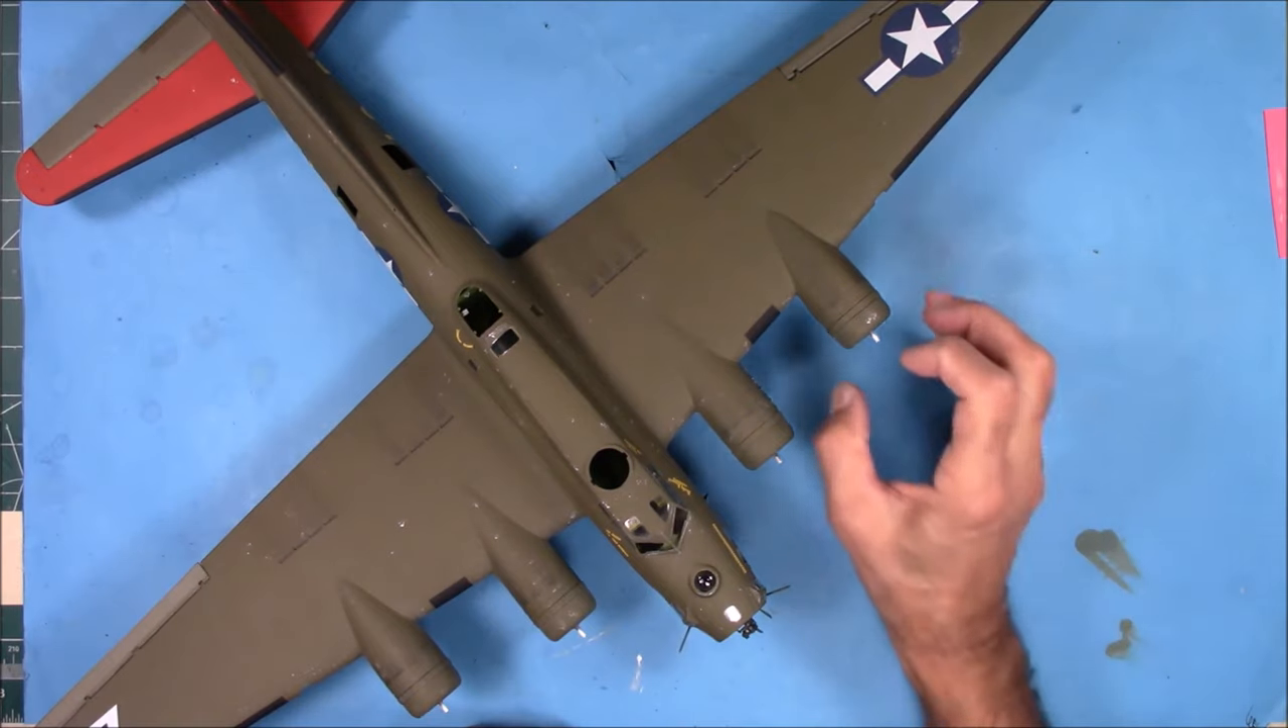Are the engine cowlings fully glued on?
Yes.